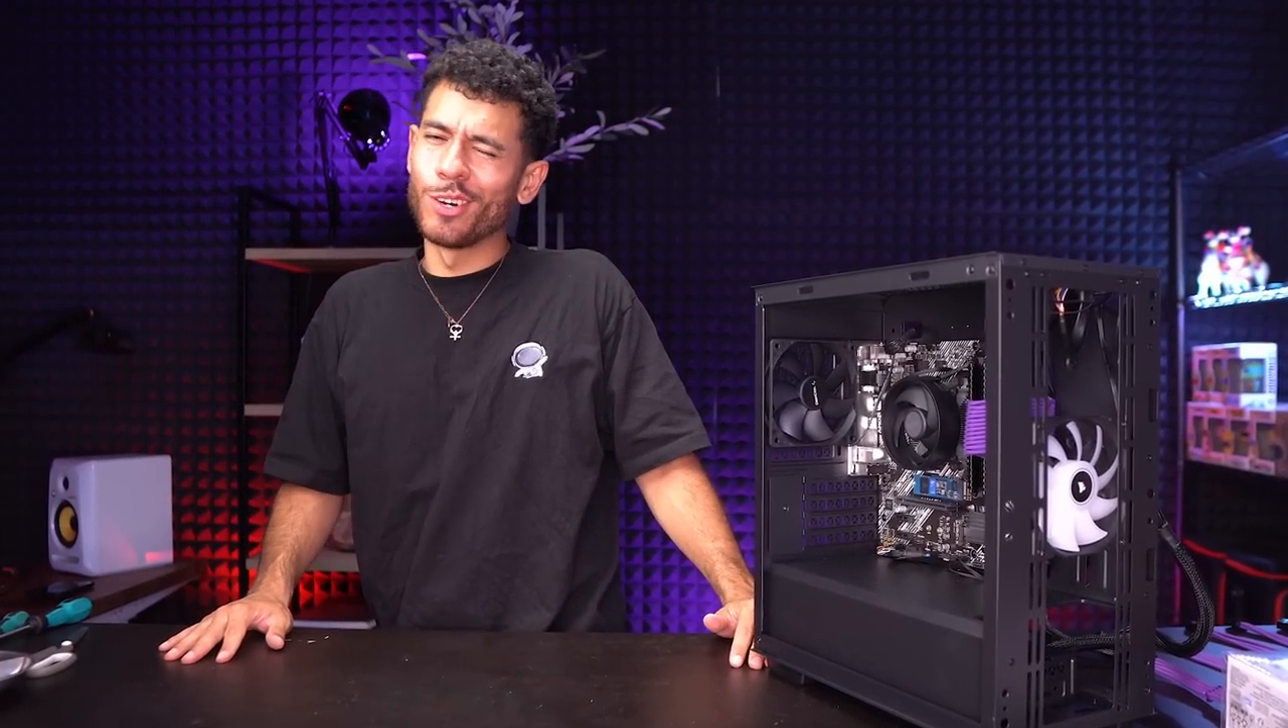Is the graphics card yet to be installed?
Yes.